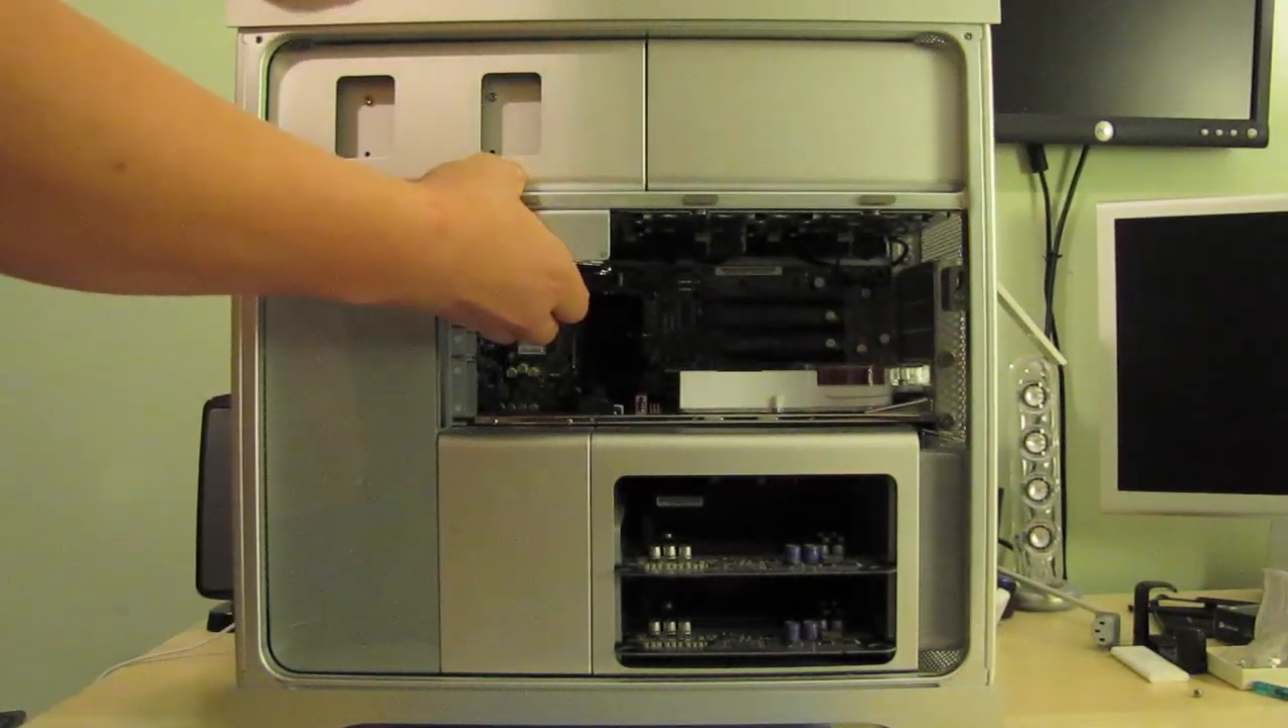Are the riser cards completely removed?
No.